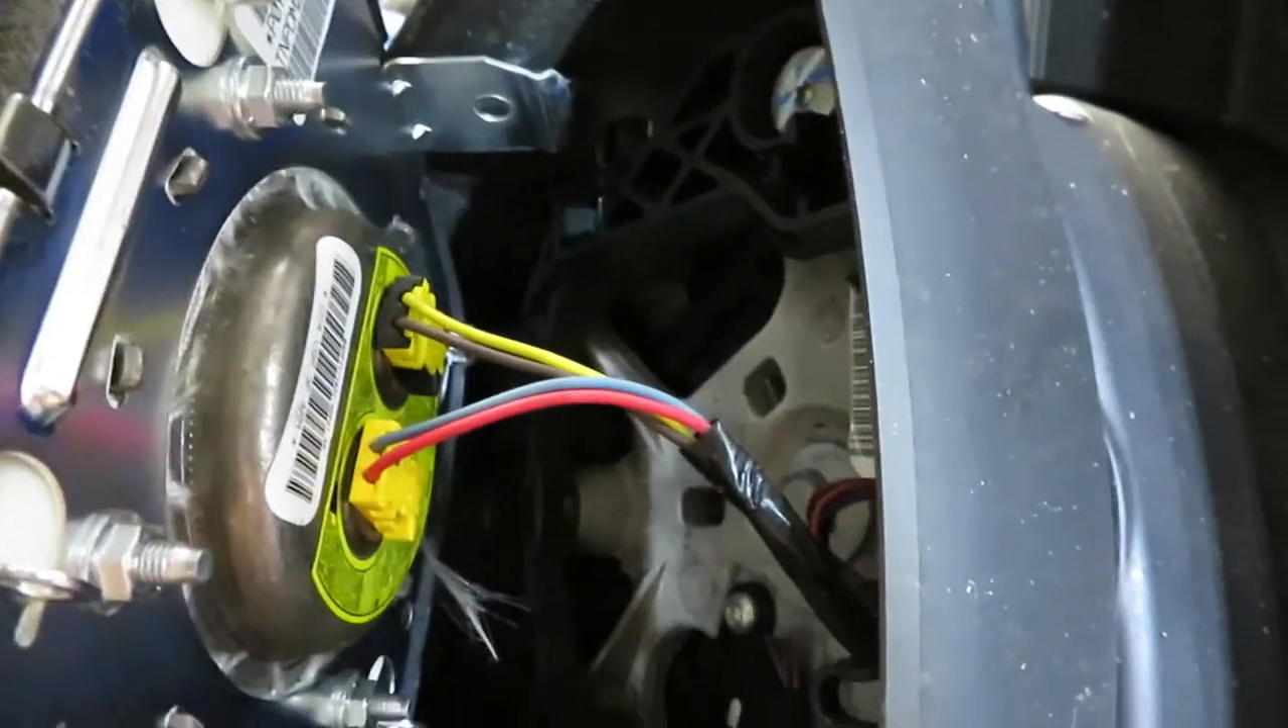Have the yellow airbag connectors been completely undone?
No.